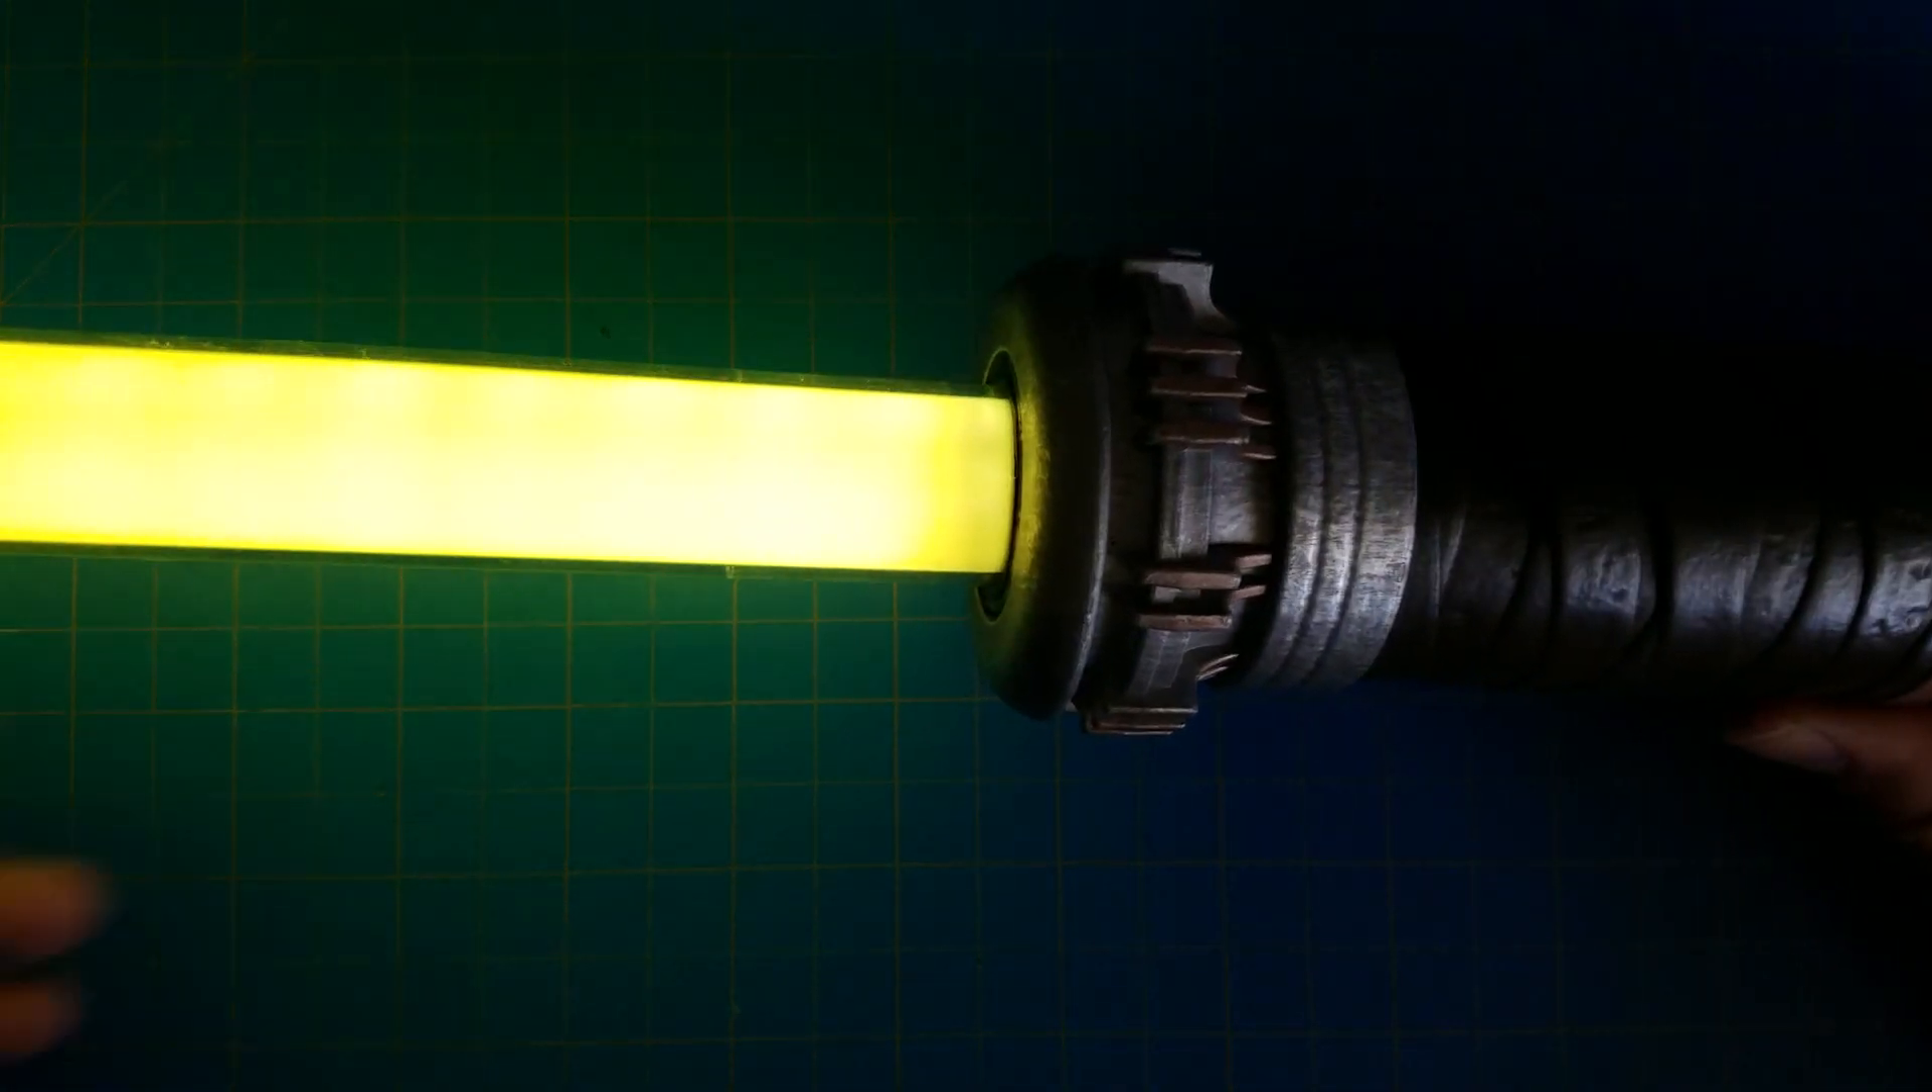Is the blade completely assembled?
Yes.